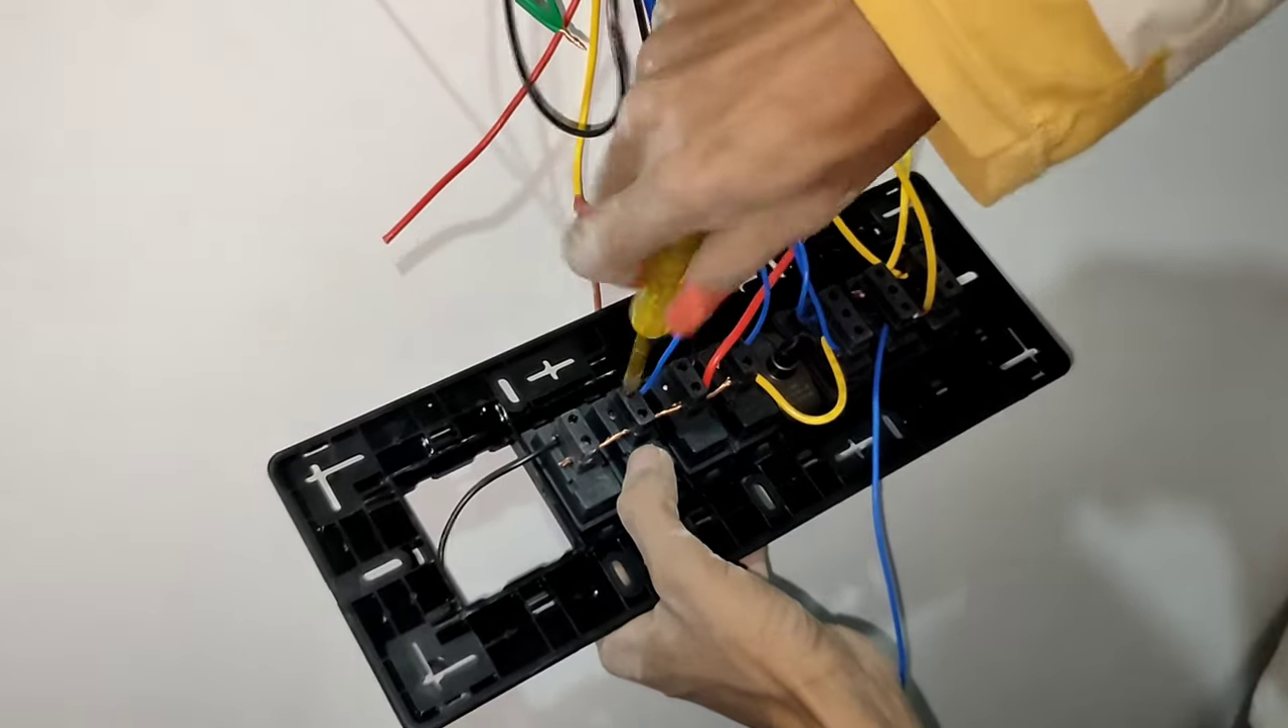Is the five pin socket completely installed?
No.